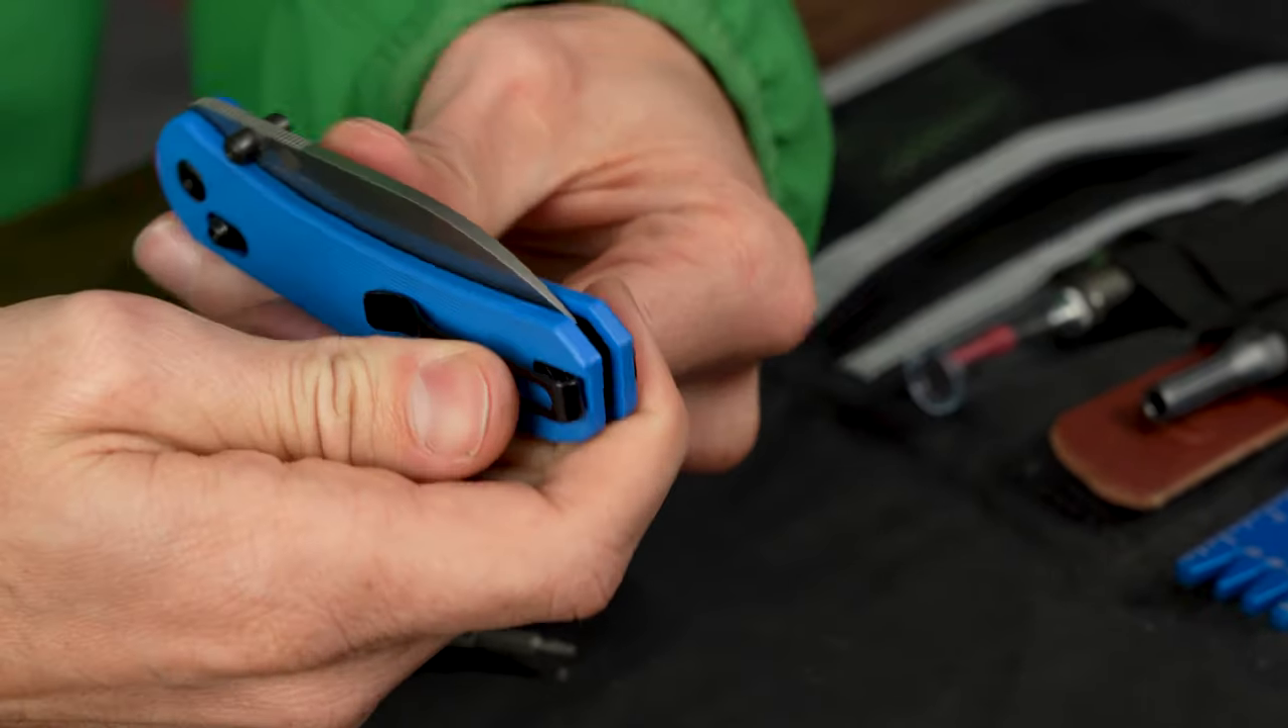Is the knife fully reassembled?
Yes.